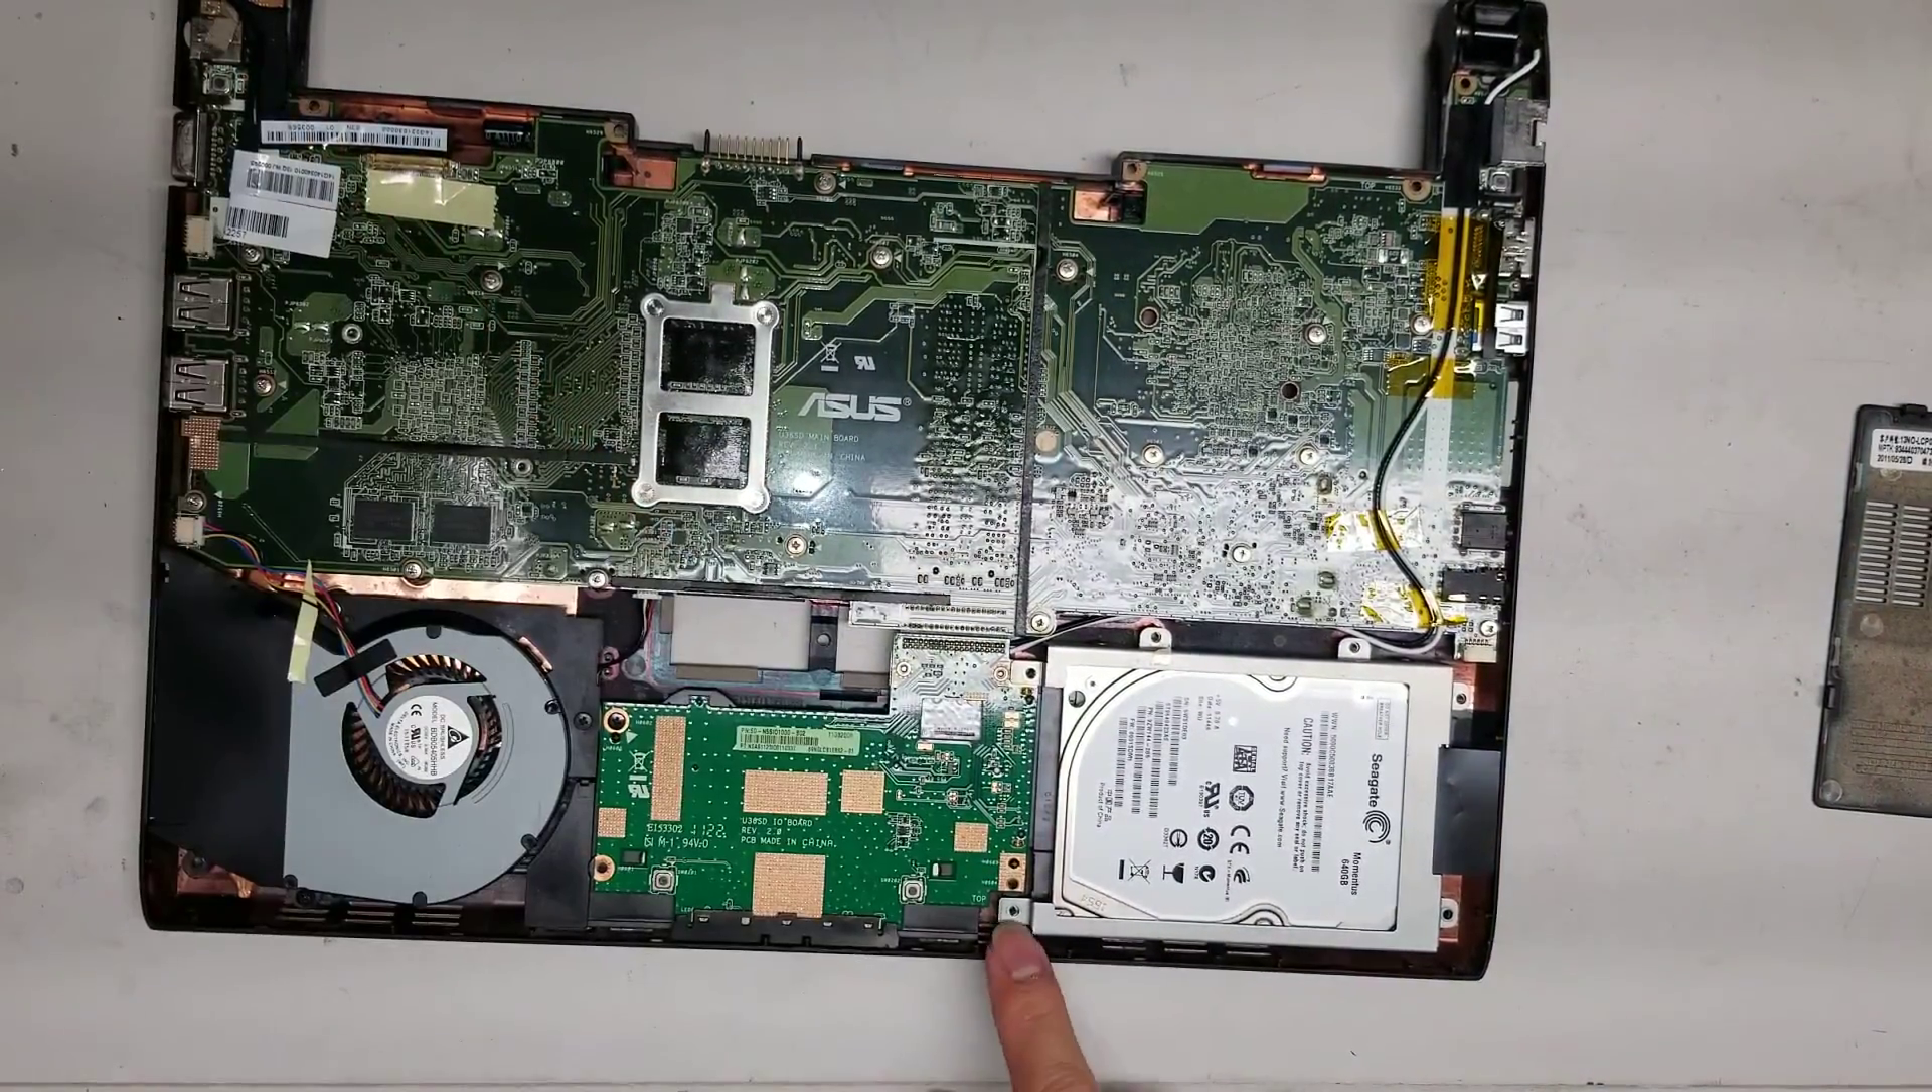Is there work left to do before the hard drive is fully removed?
Yes.